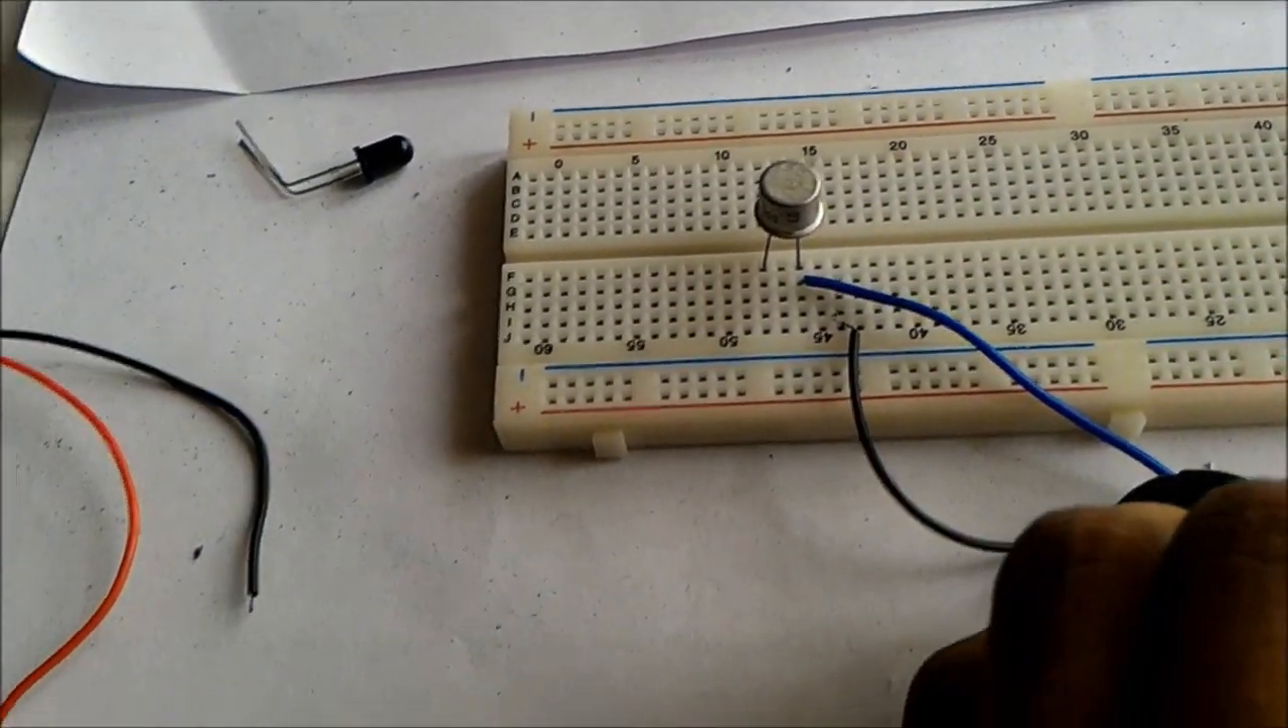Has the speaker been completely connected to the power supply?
No.